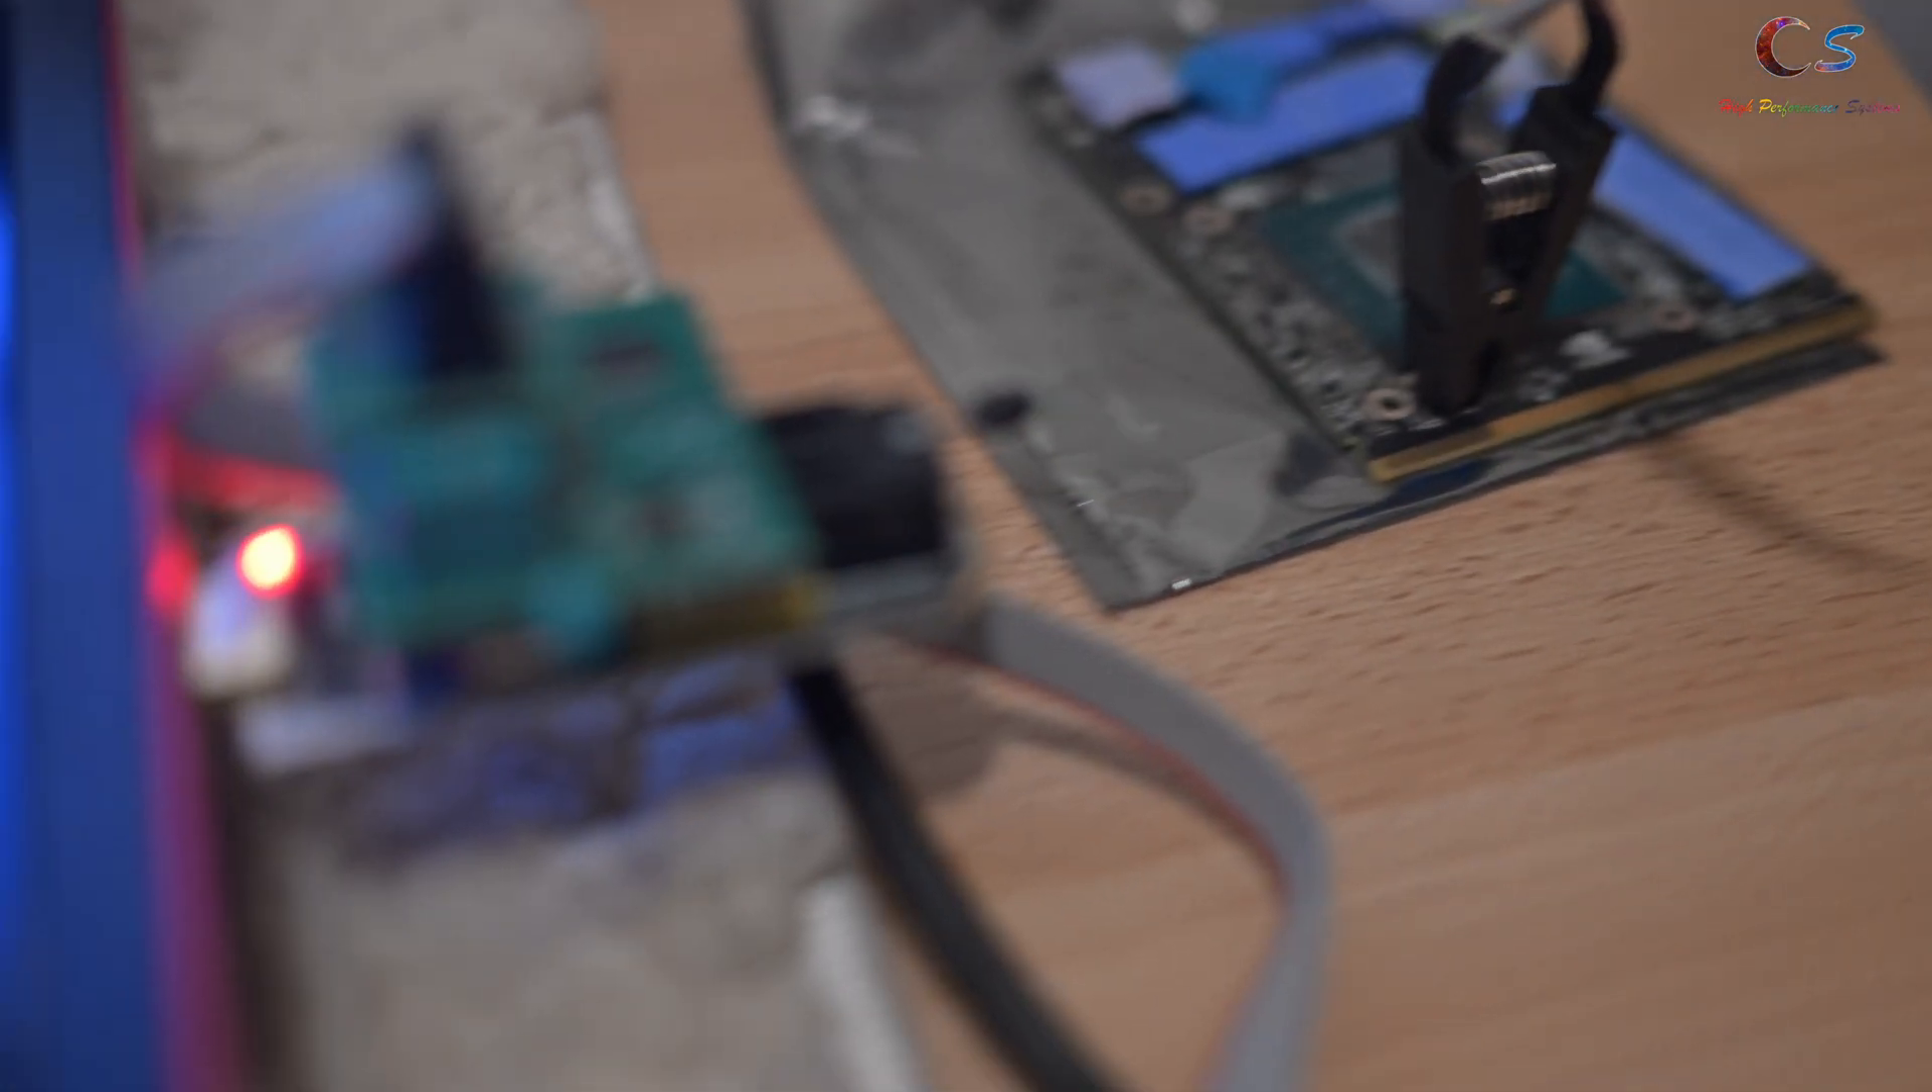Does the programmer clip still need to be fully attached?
No.